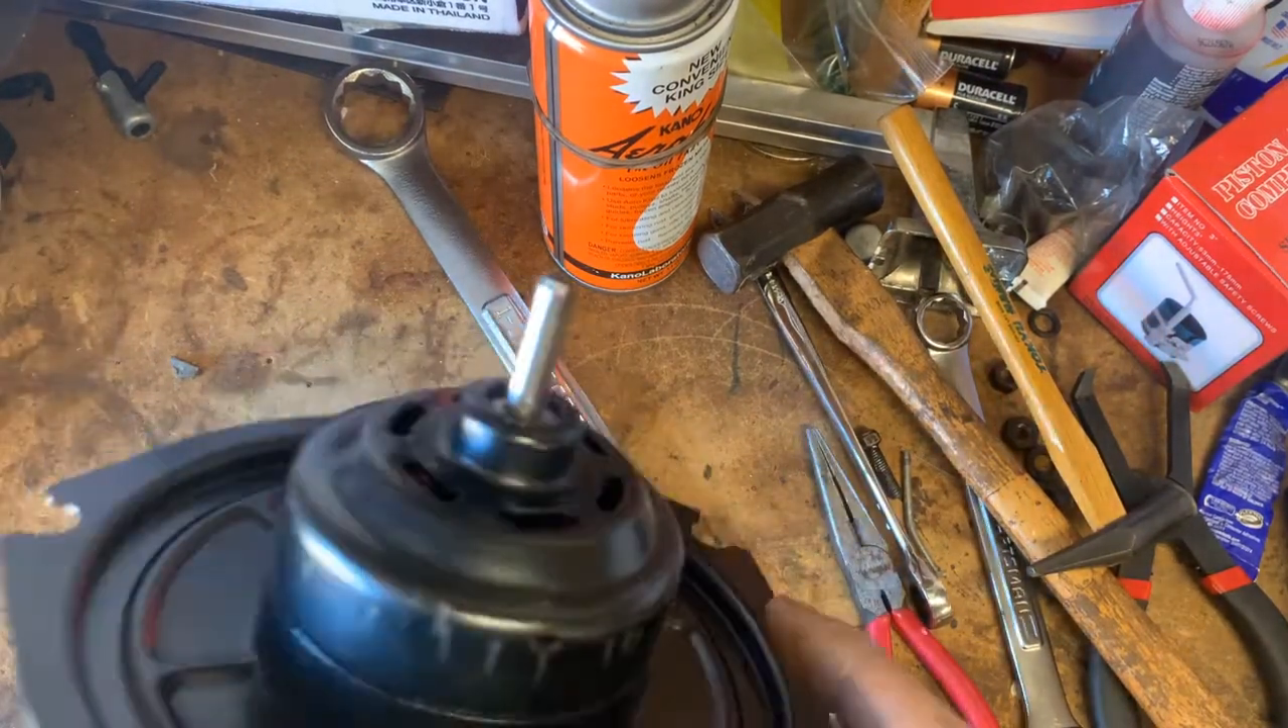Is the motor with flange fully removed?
Yes.